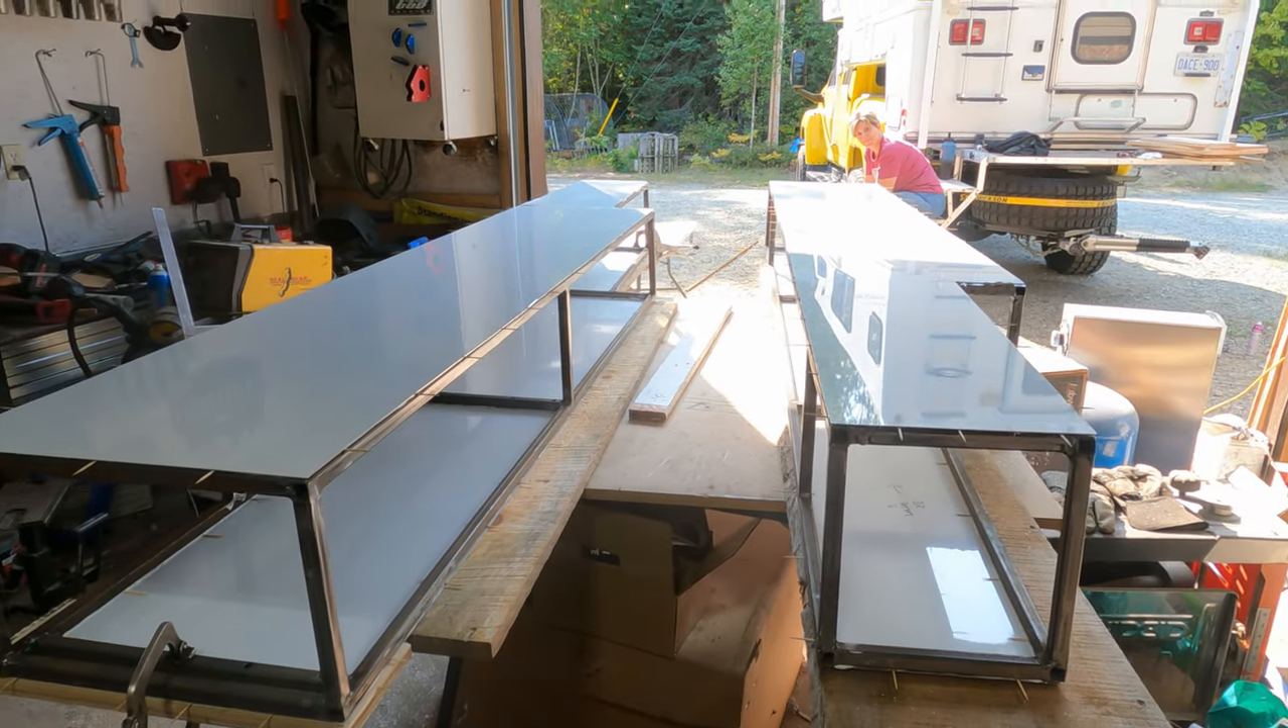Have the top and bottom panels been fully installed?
Yes.